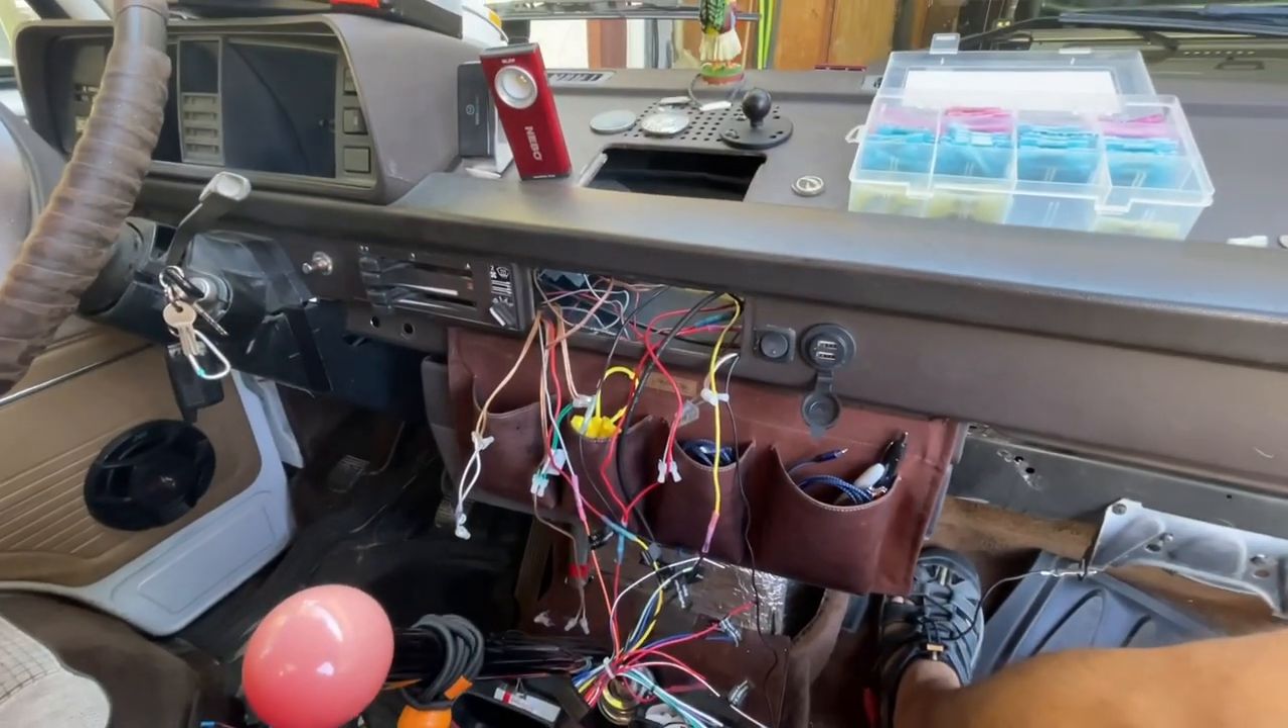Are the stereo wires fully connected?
No.